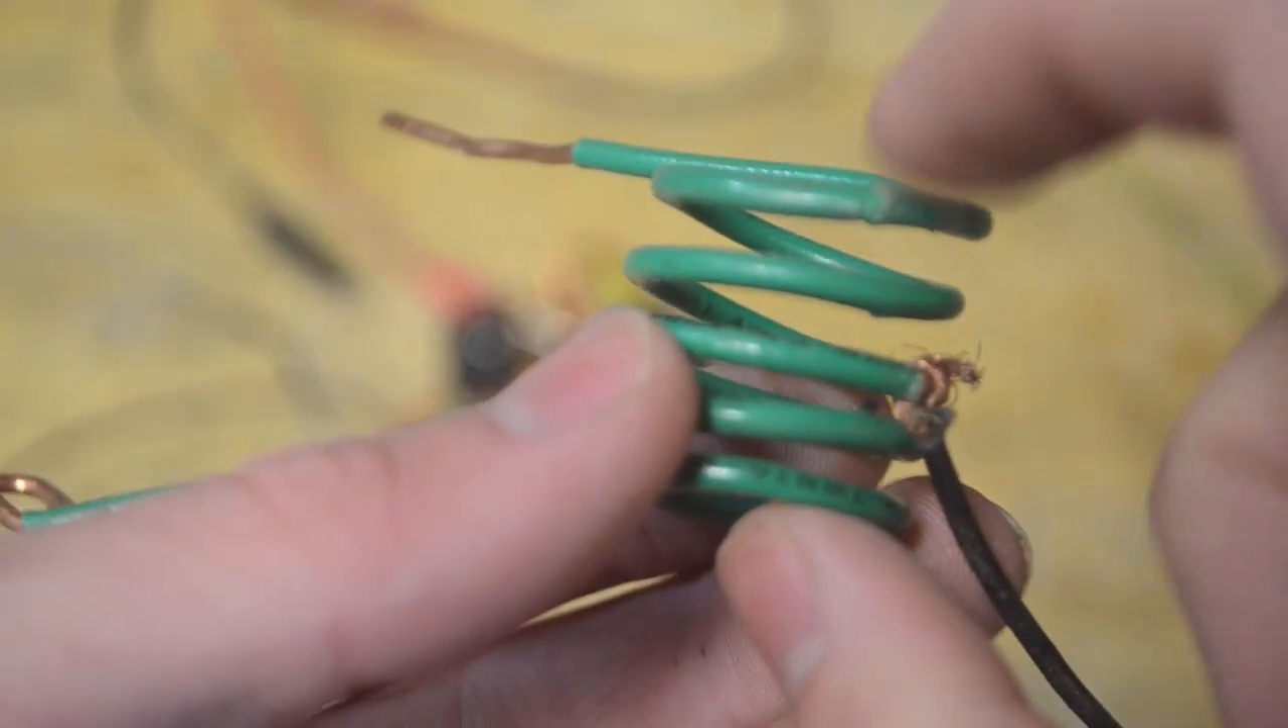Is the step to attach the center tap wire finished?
Yes.